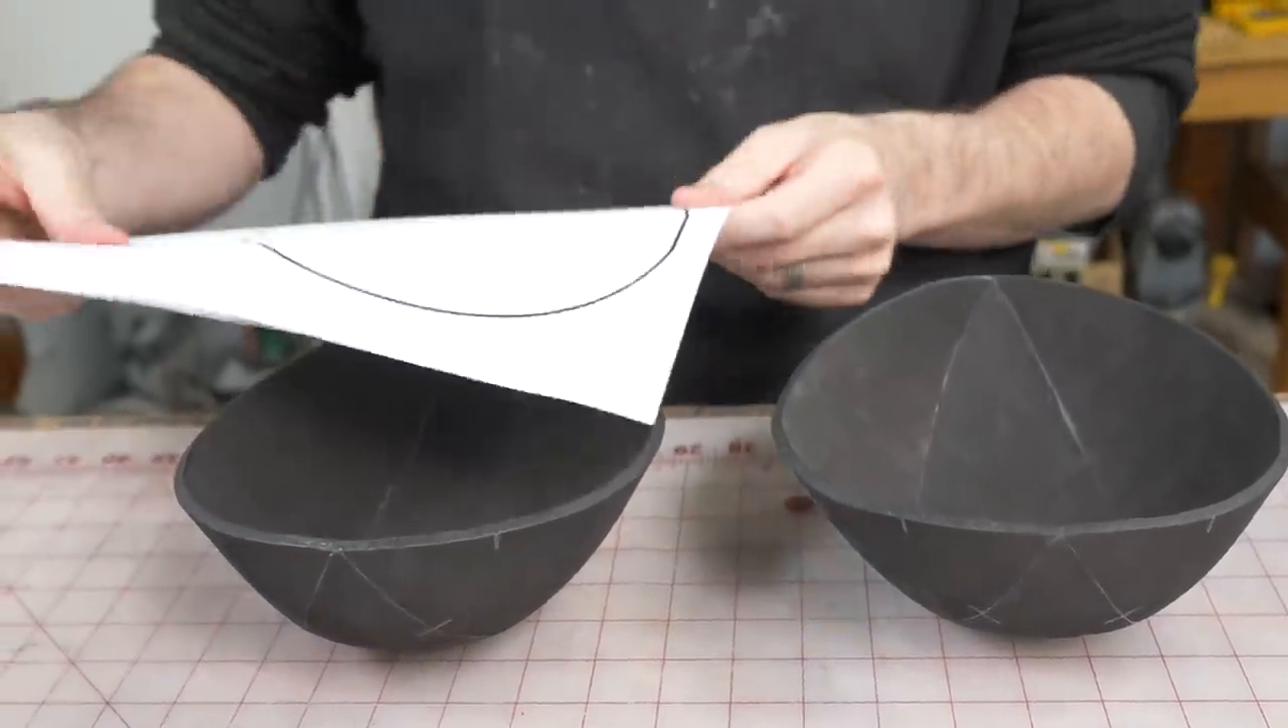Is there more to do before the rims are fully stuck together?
Yes.